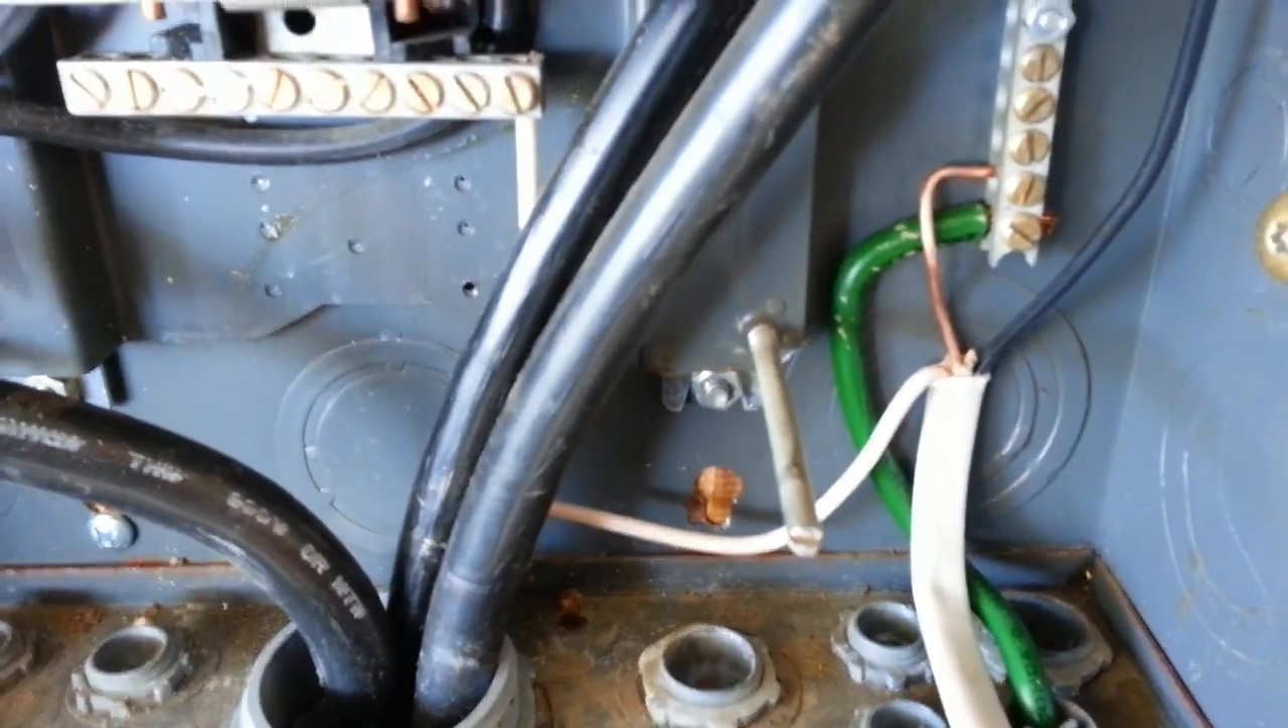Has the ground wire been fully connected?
Yes.